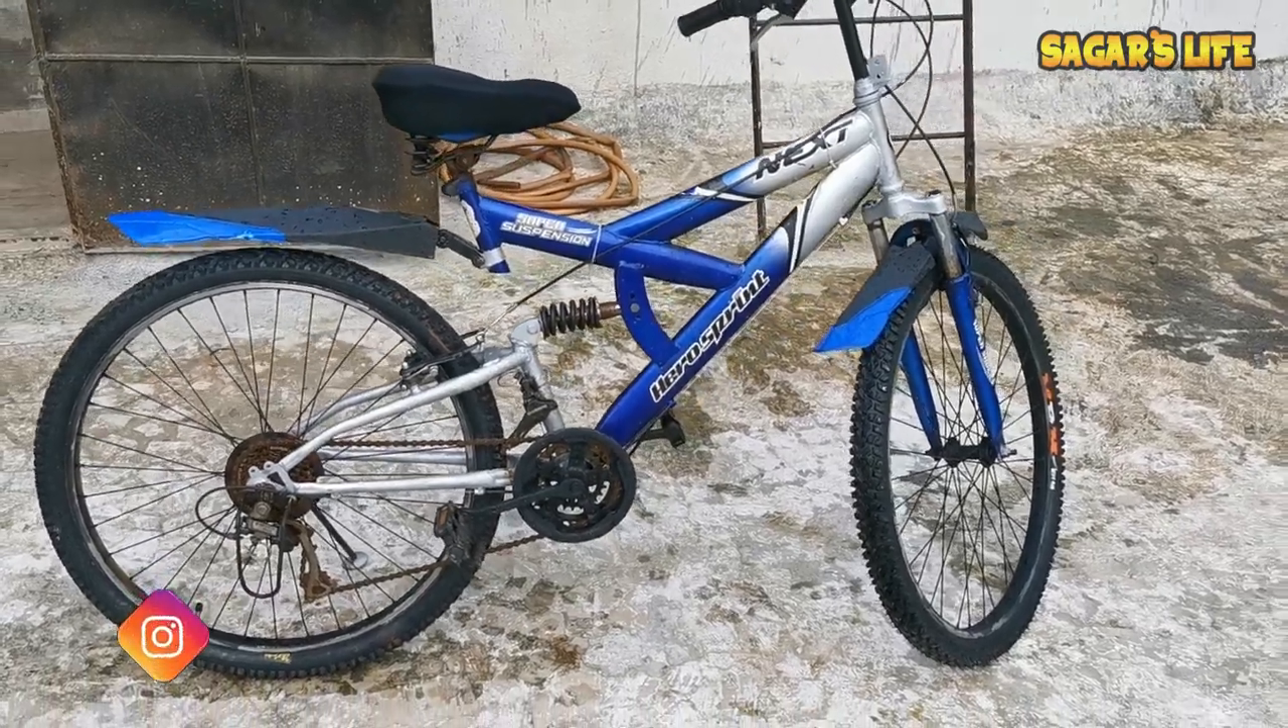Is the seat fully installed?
Yes.